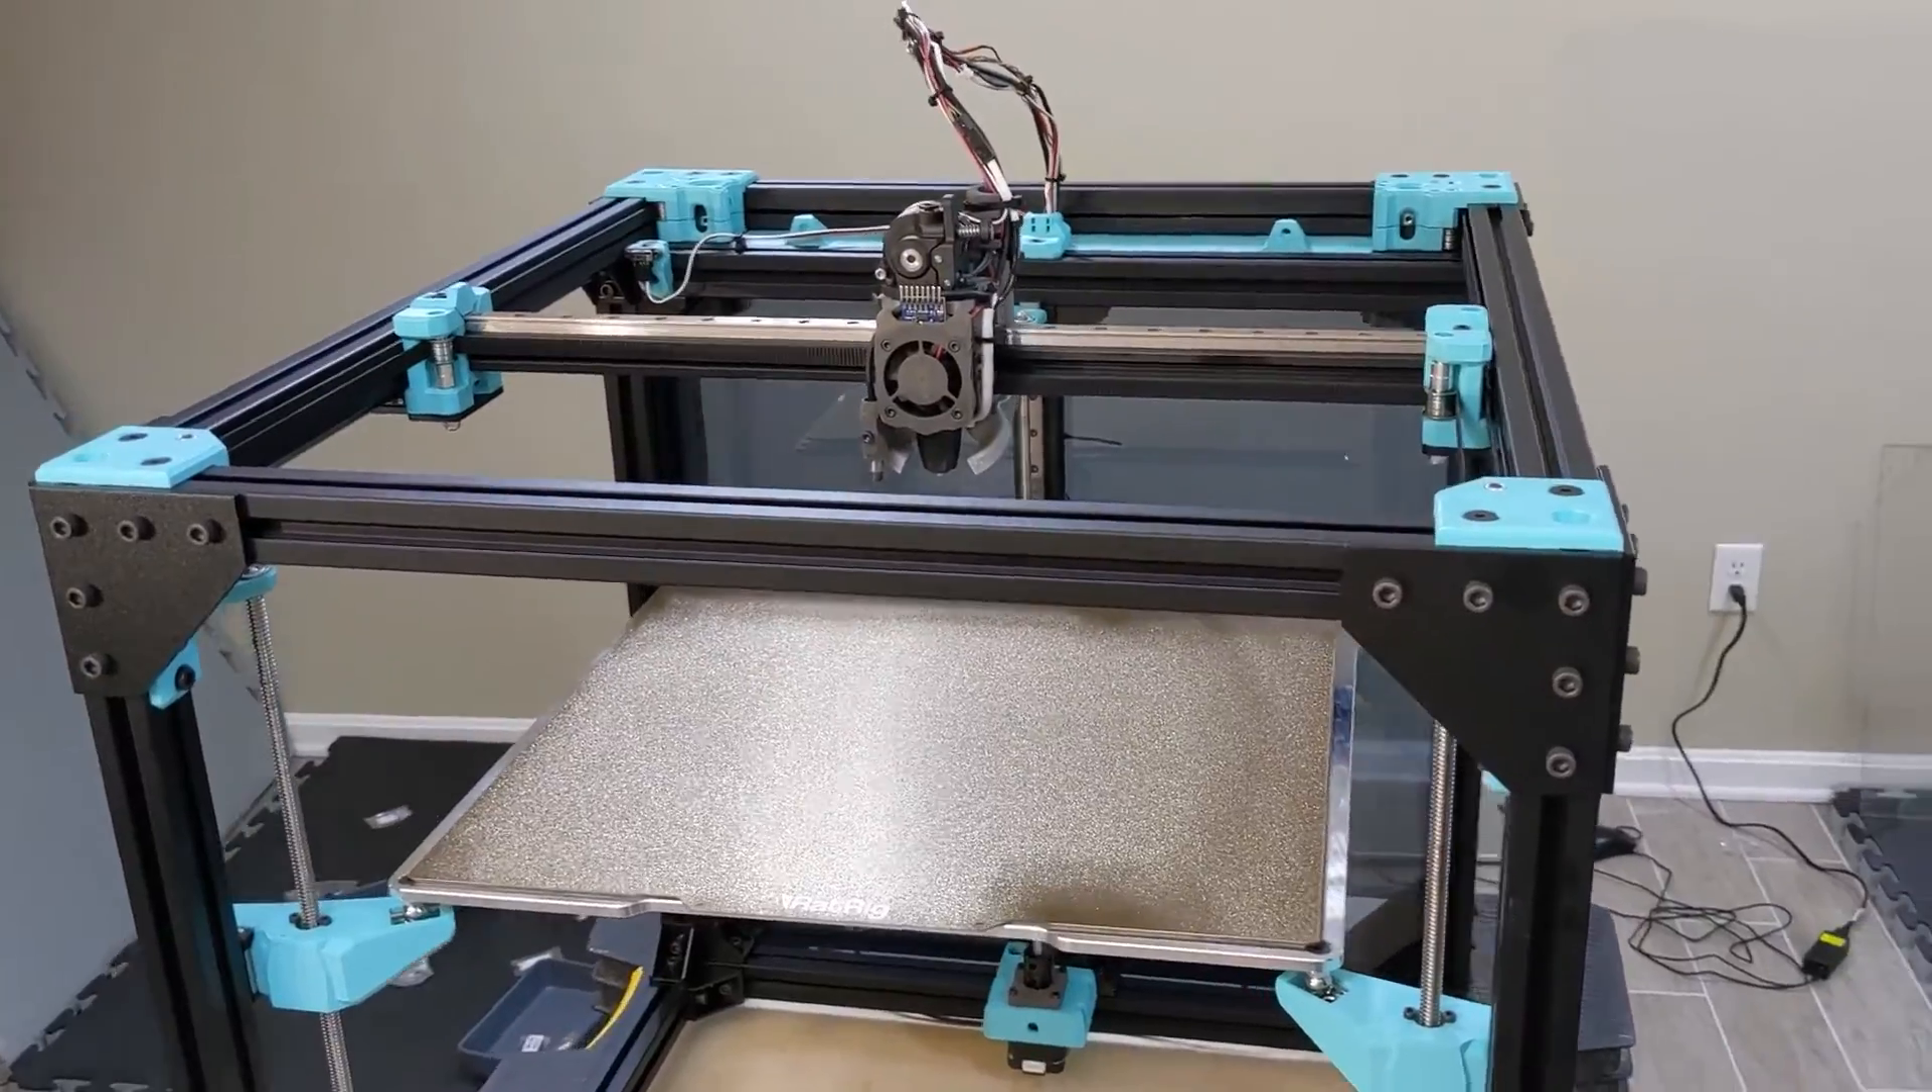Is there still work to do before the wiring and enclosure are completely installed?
Yes.